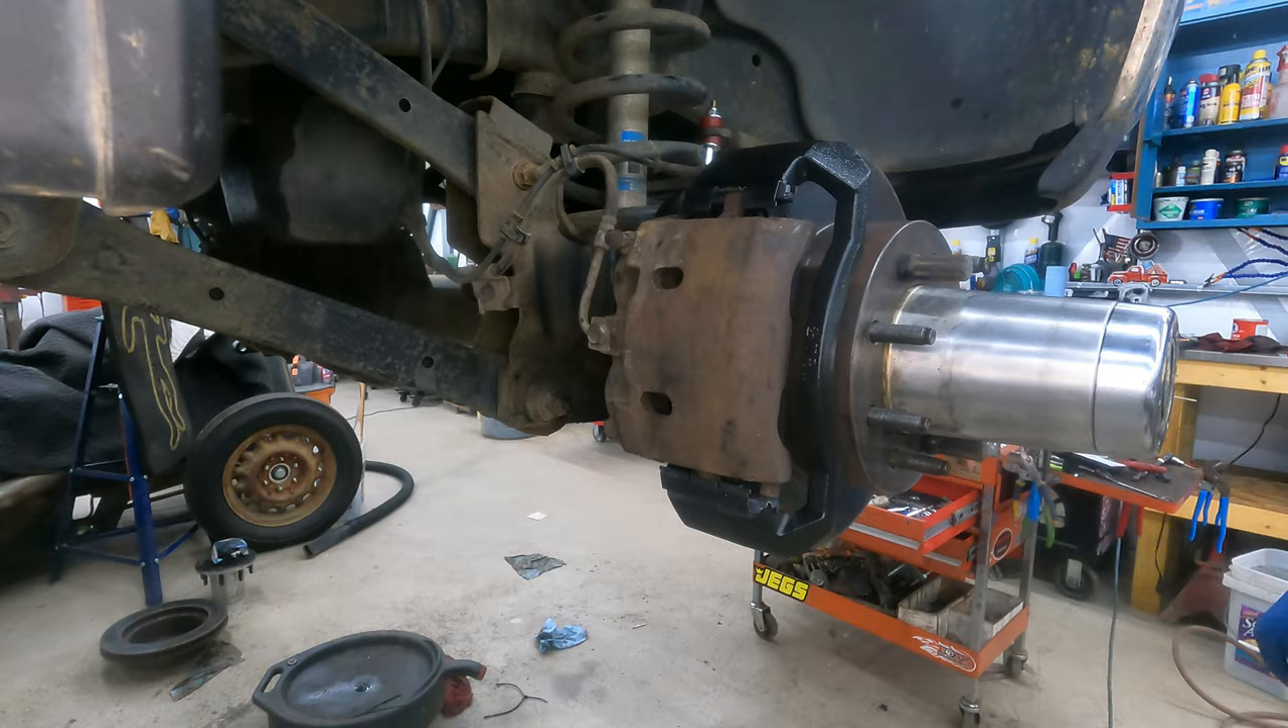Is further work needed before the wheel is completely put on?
Yes.